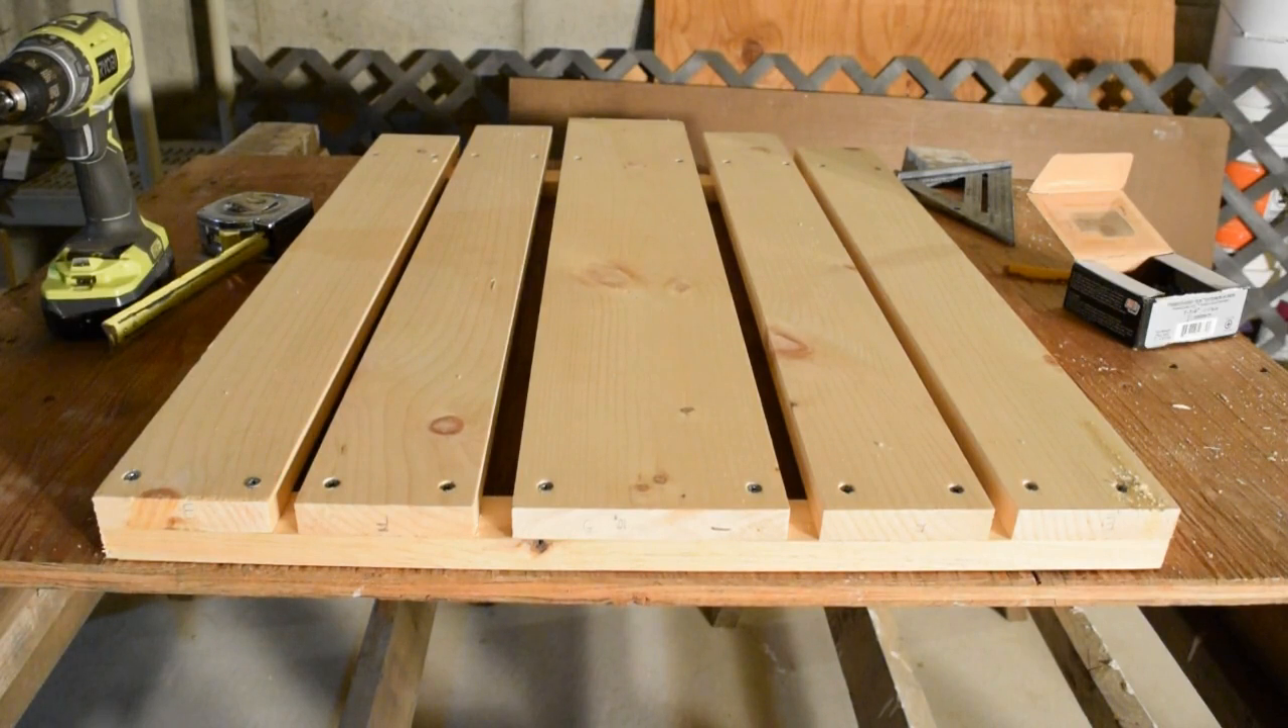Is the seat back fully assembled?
Yes.